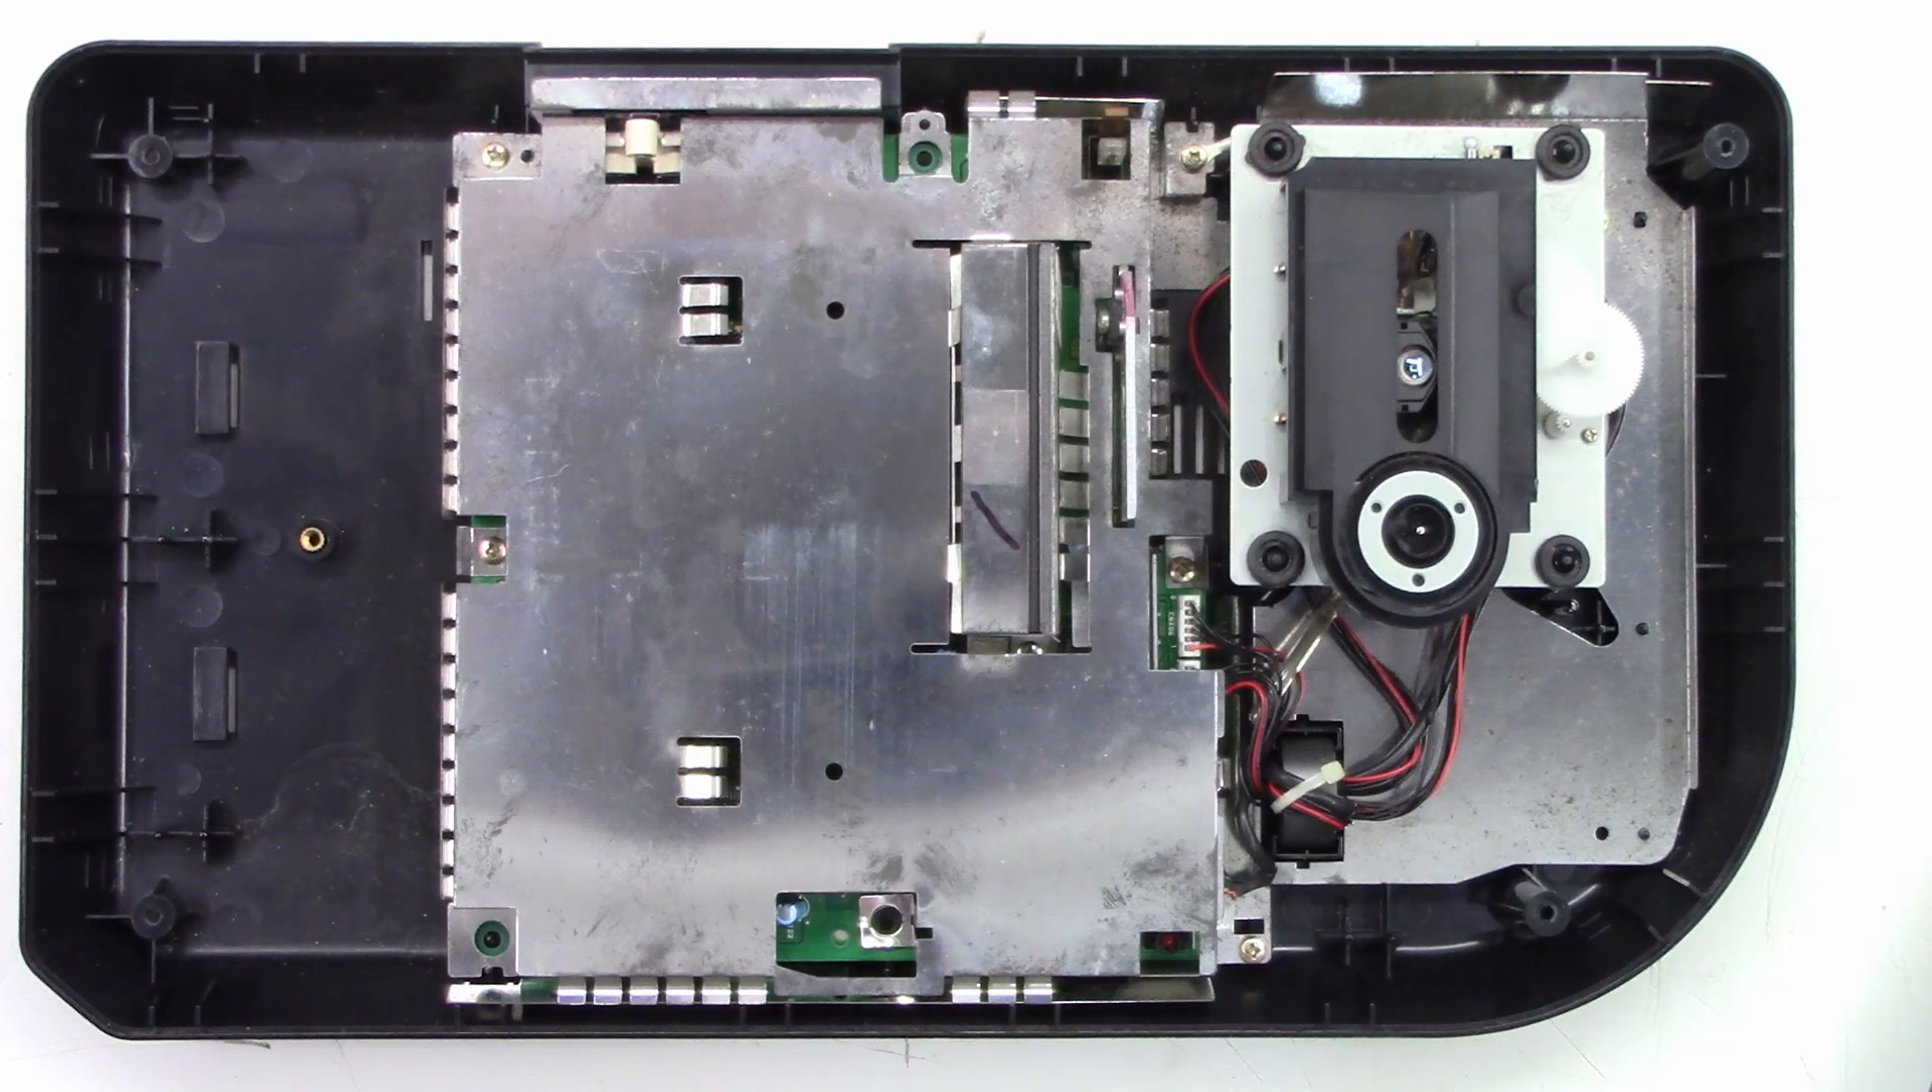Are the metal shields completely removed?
No.